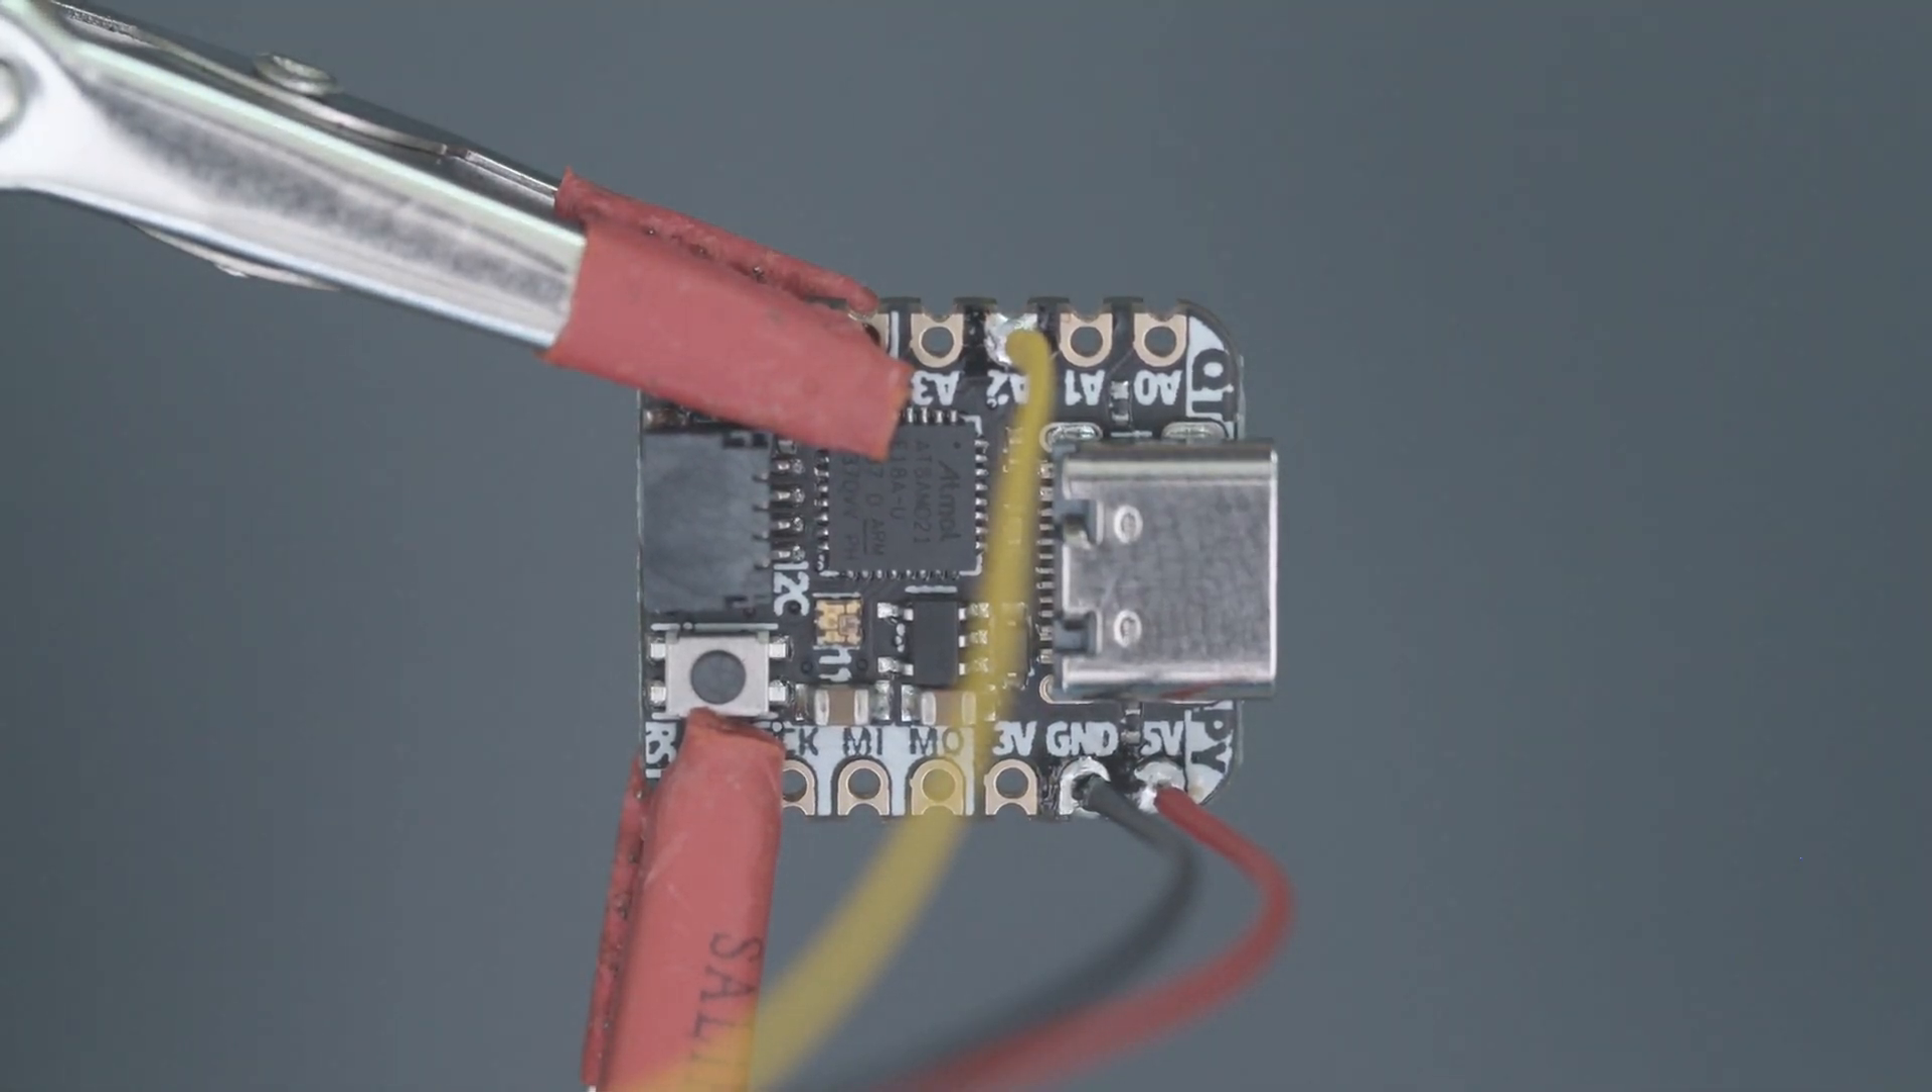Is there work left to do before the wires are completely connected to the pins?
No.